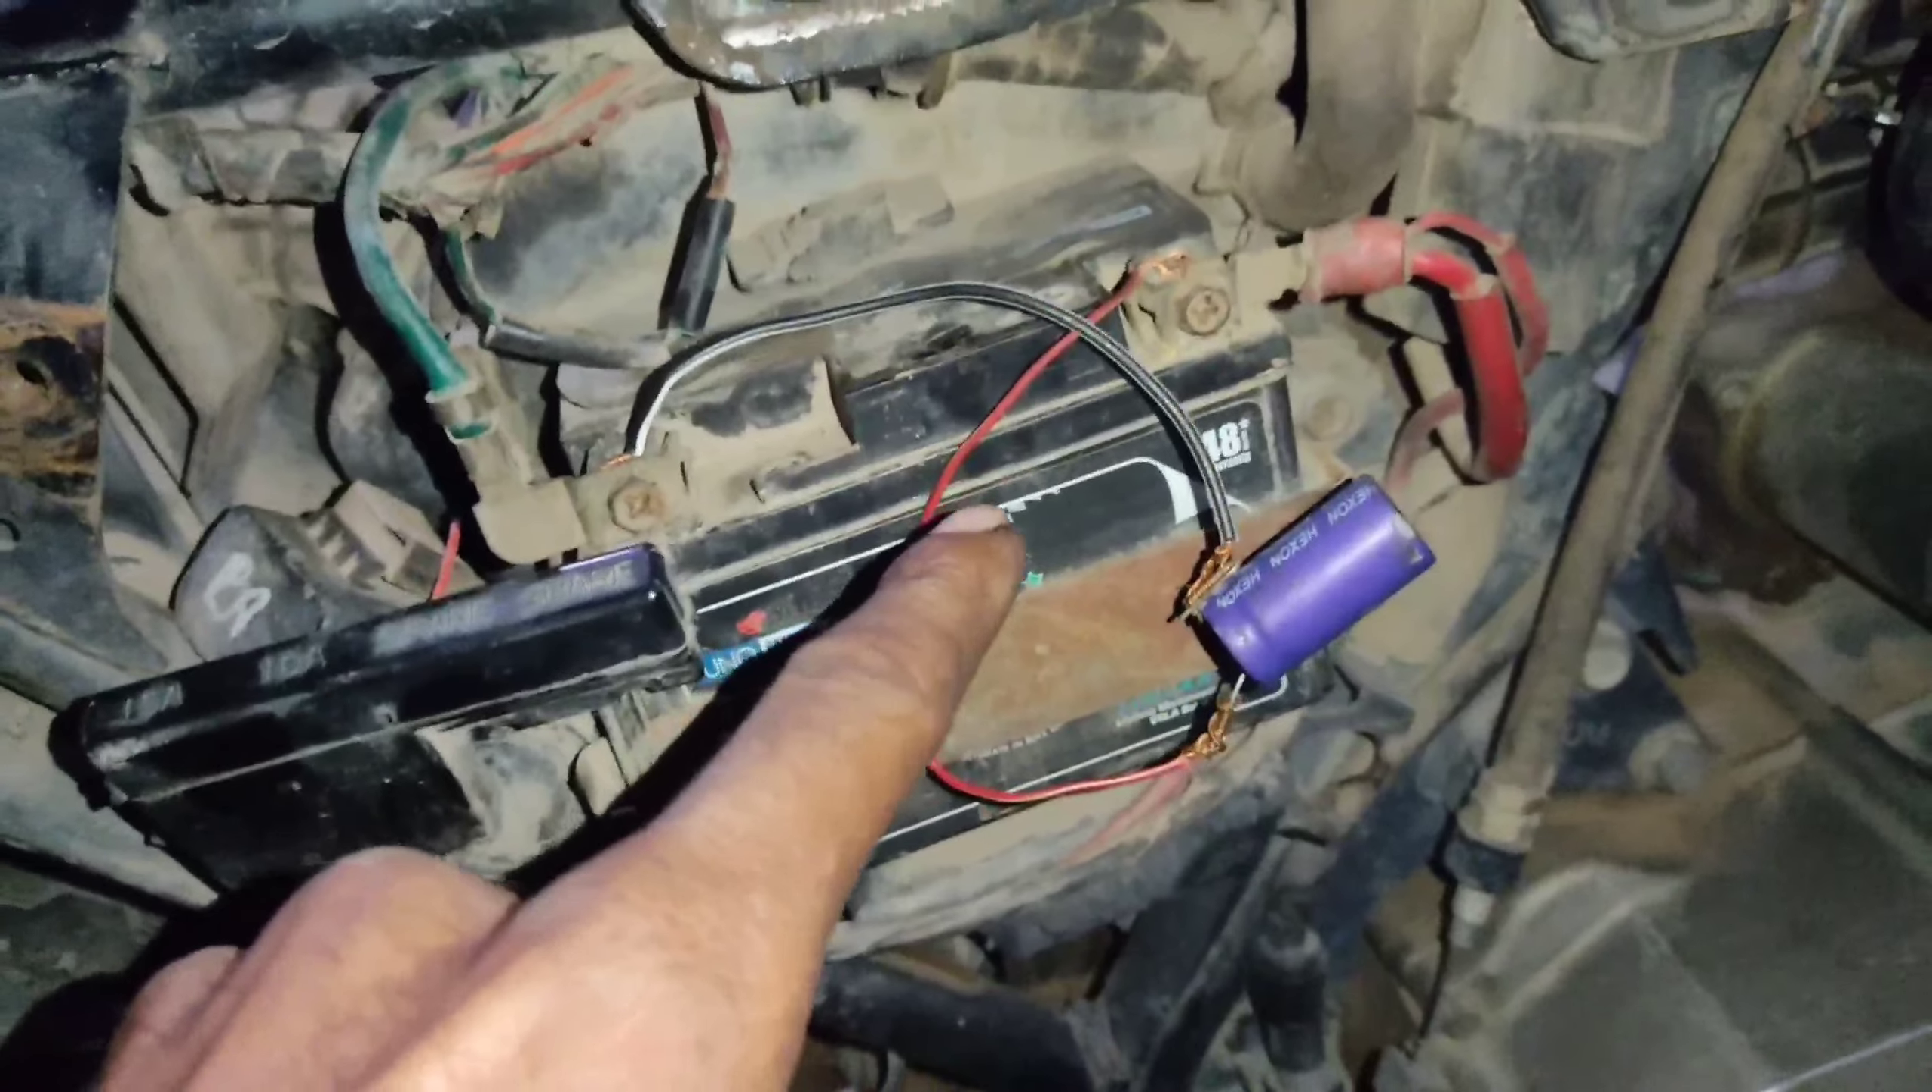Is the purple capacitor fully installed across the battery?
Yes.